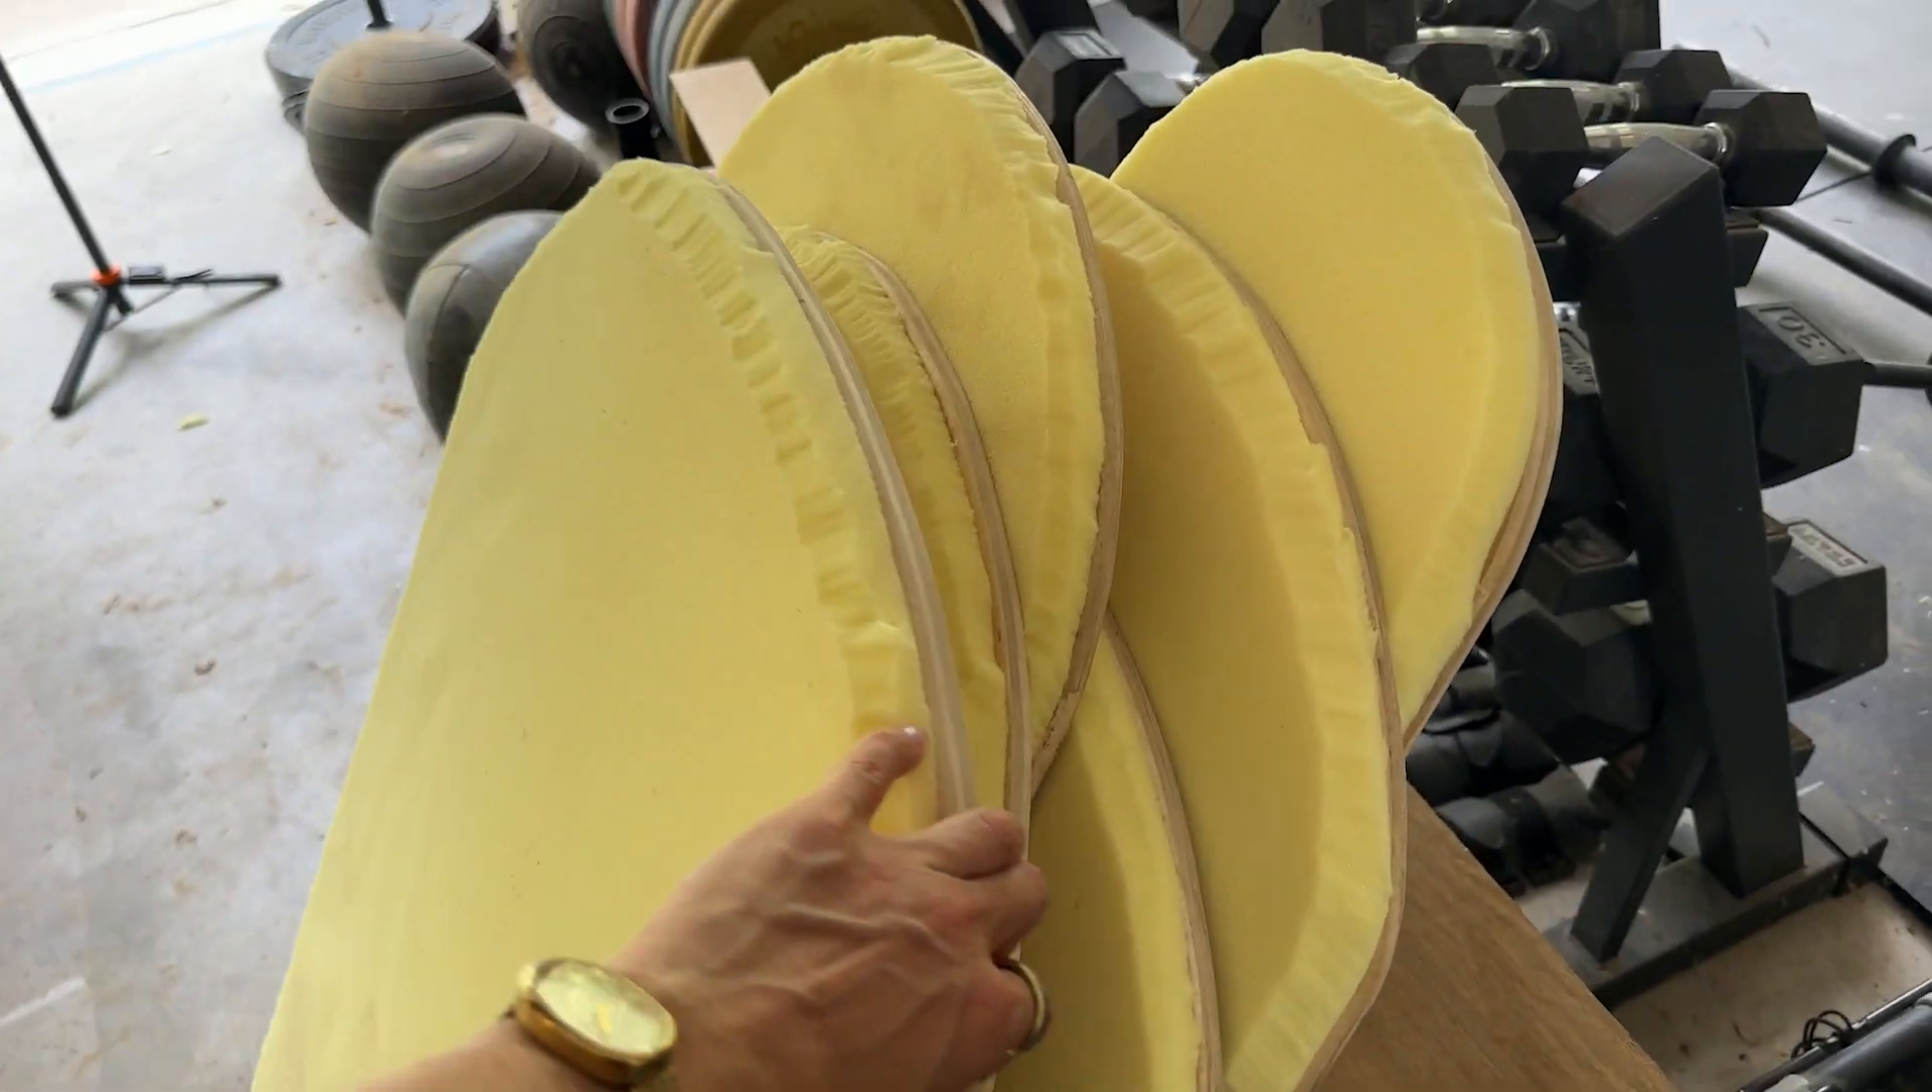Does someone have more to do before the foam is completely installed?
No.